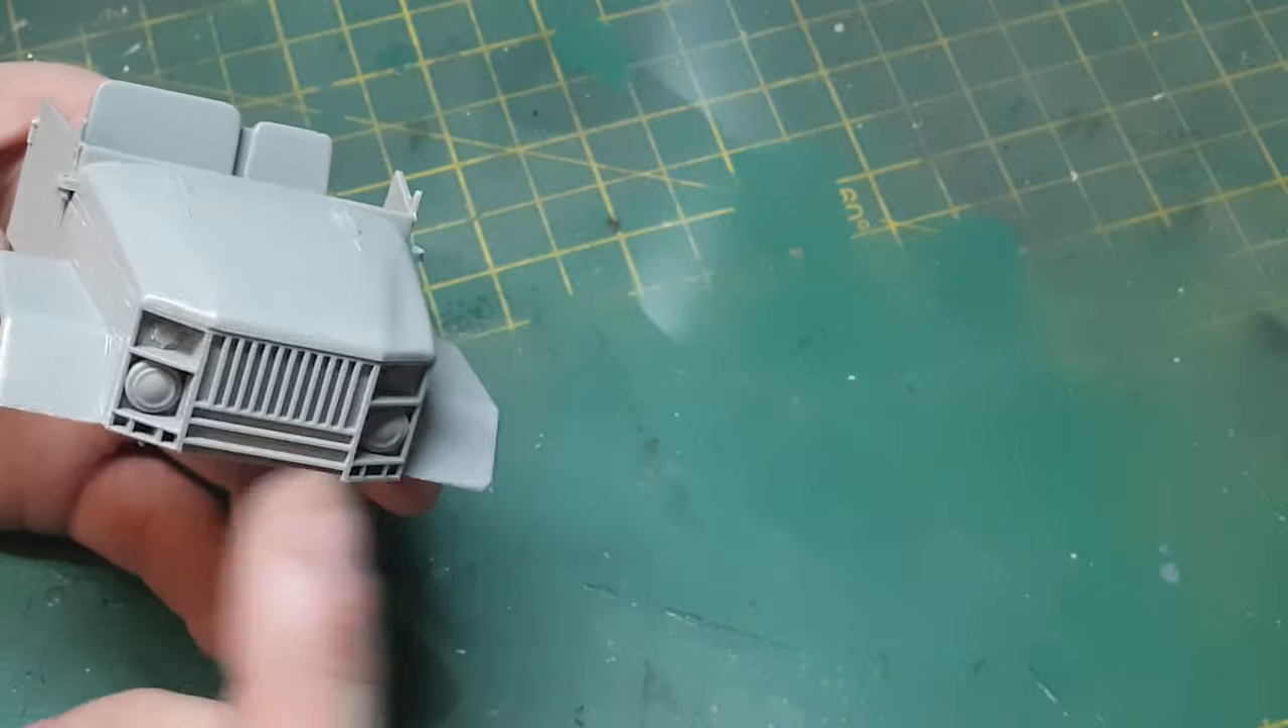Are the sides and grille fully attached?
Yes.